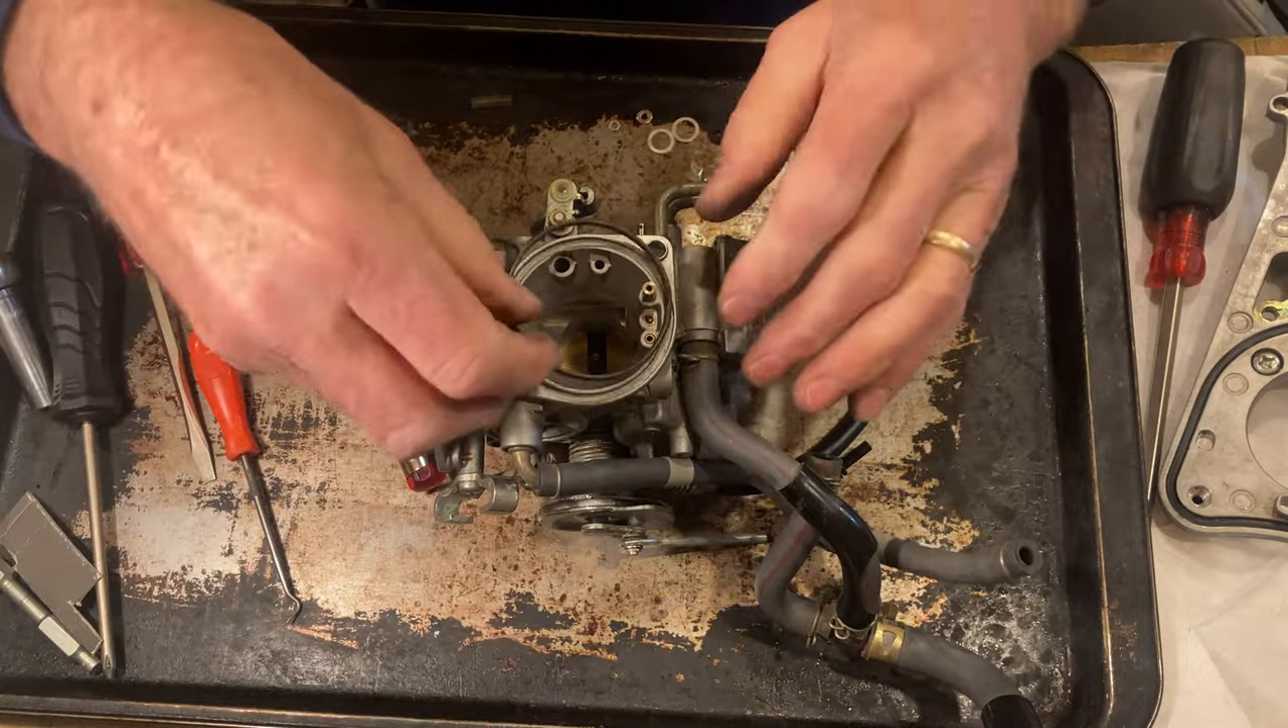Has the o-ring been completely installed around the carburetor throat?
No.